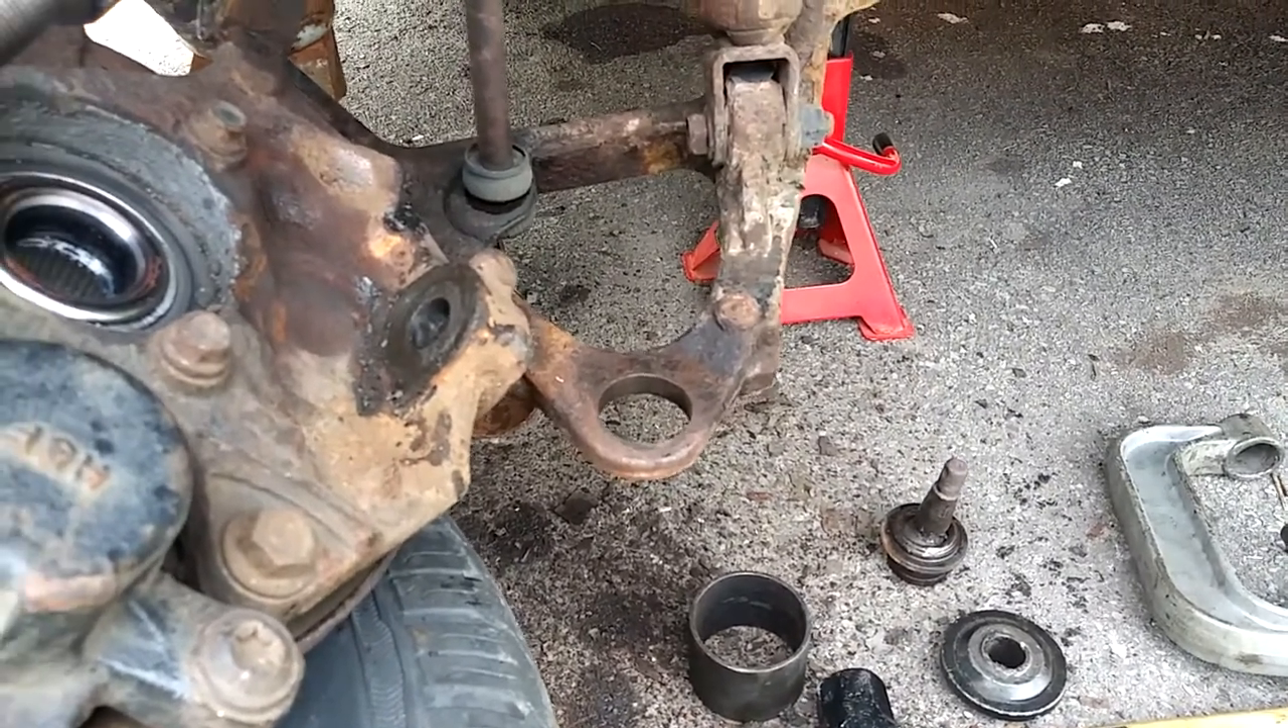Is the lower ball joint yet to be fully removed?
No.